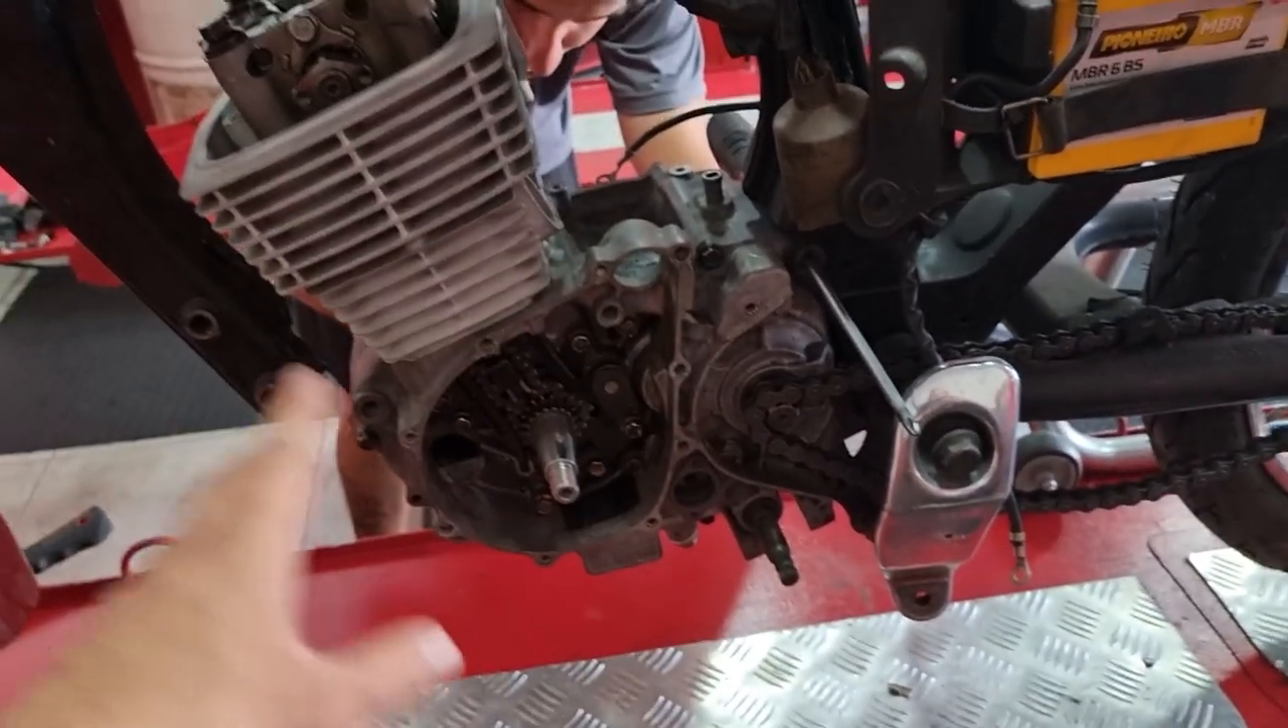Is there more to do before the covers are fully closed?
Yes.